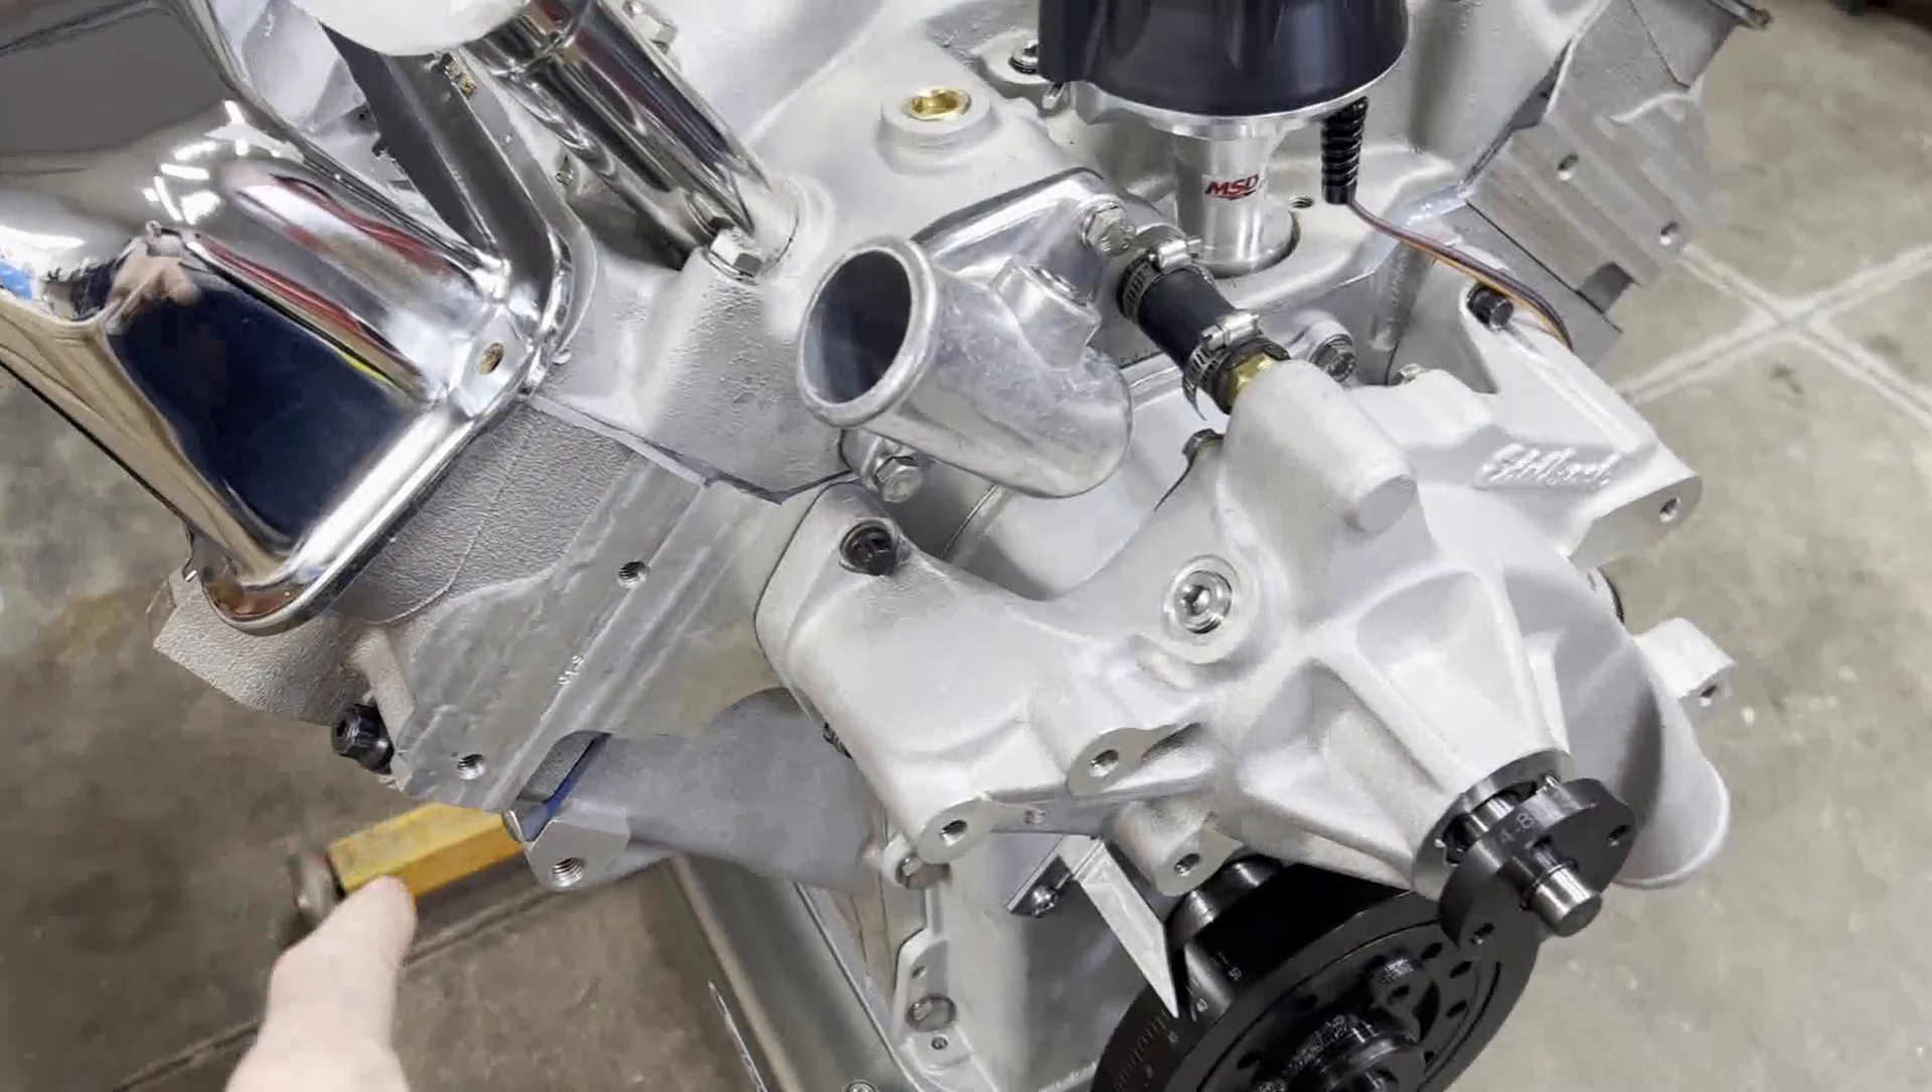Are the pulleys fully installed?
No.